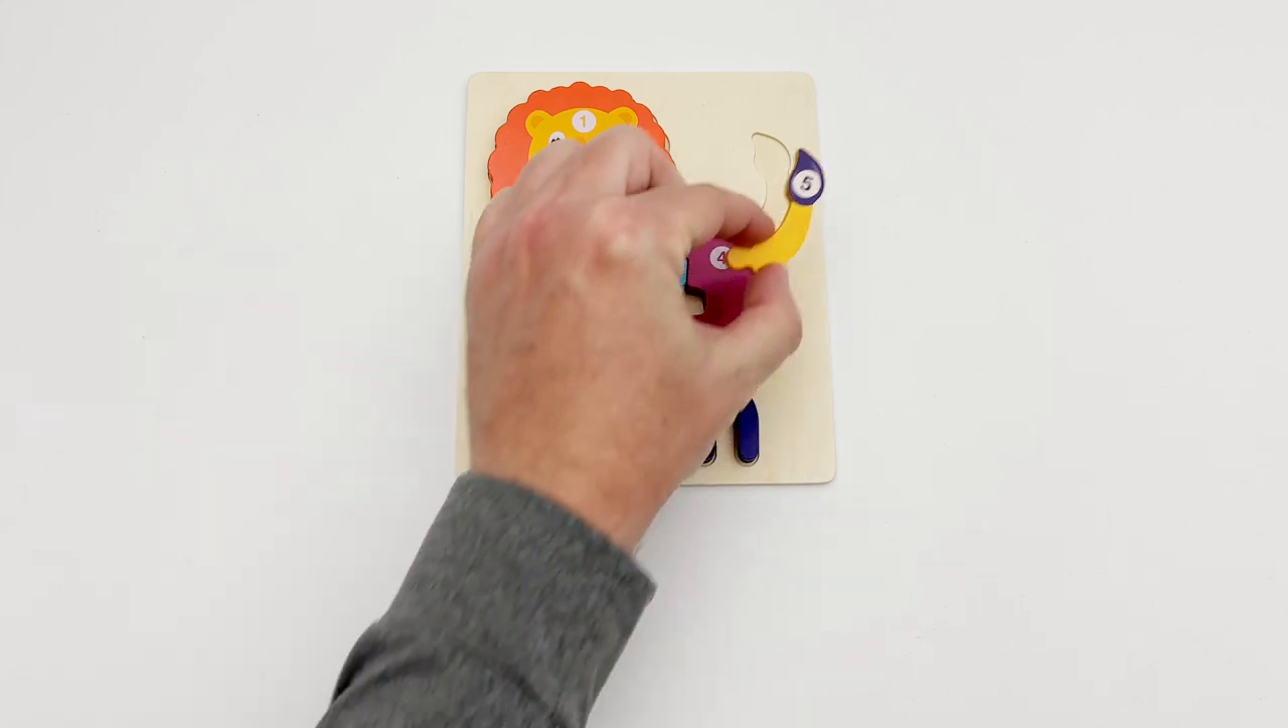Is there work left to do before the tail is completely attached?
Yes.